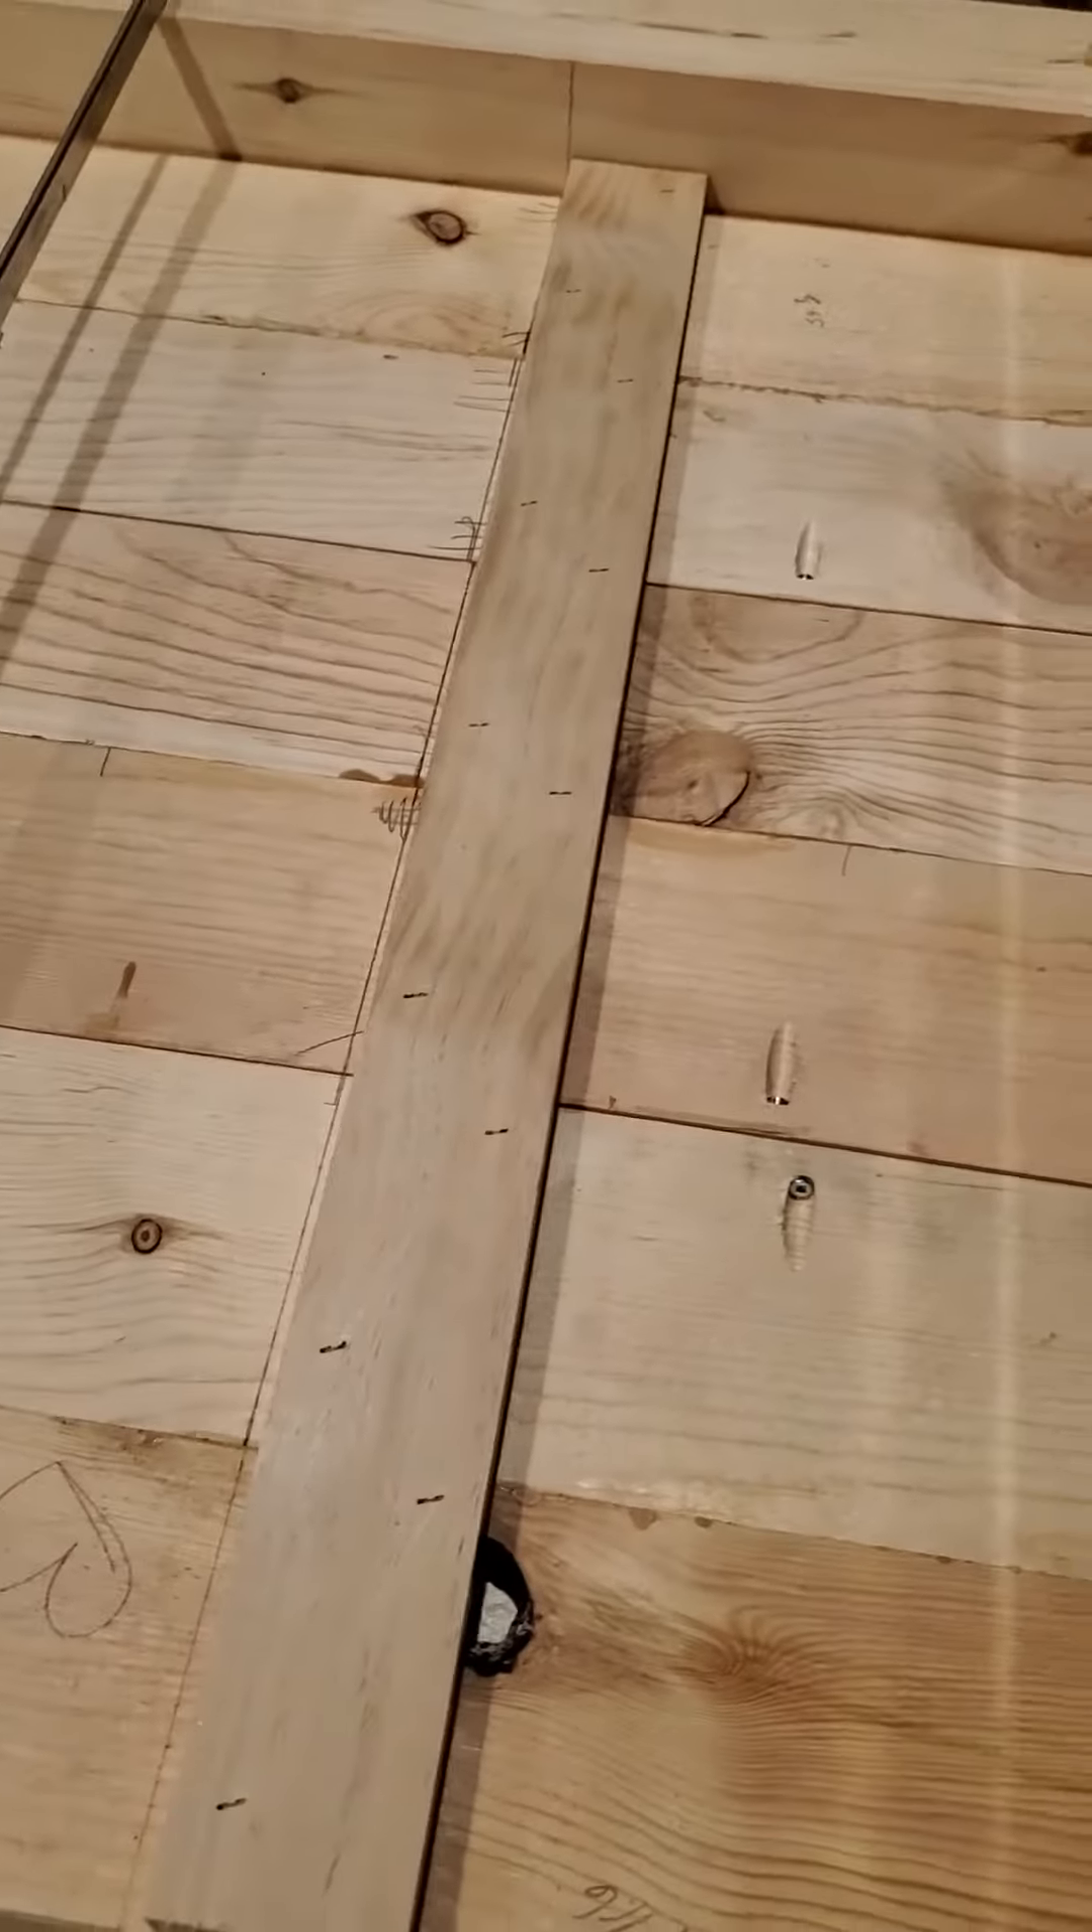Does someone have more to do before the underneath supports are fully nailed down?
No.